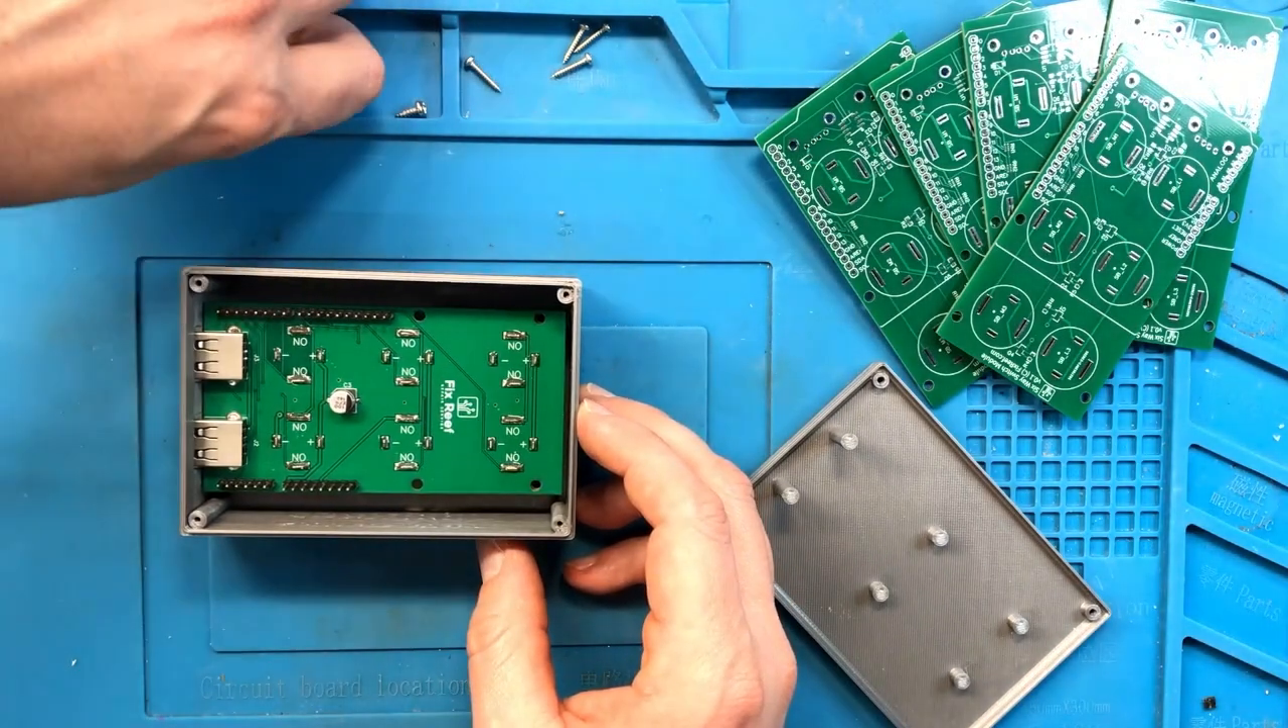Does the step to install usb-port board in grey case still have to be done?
No.